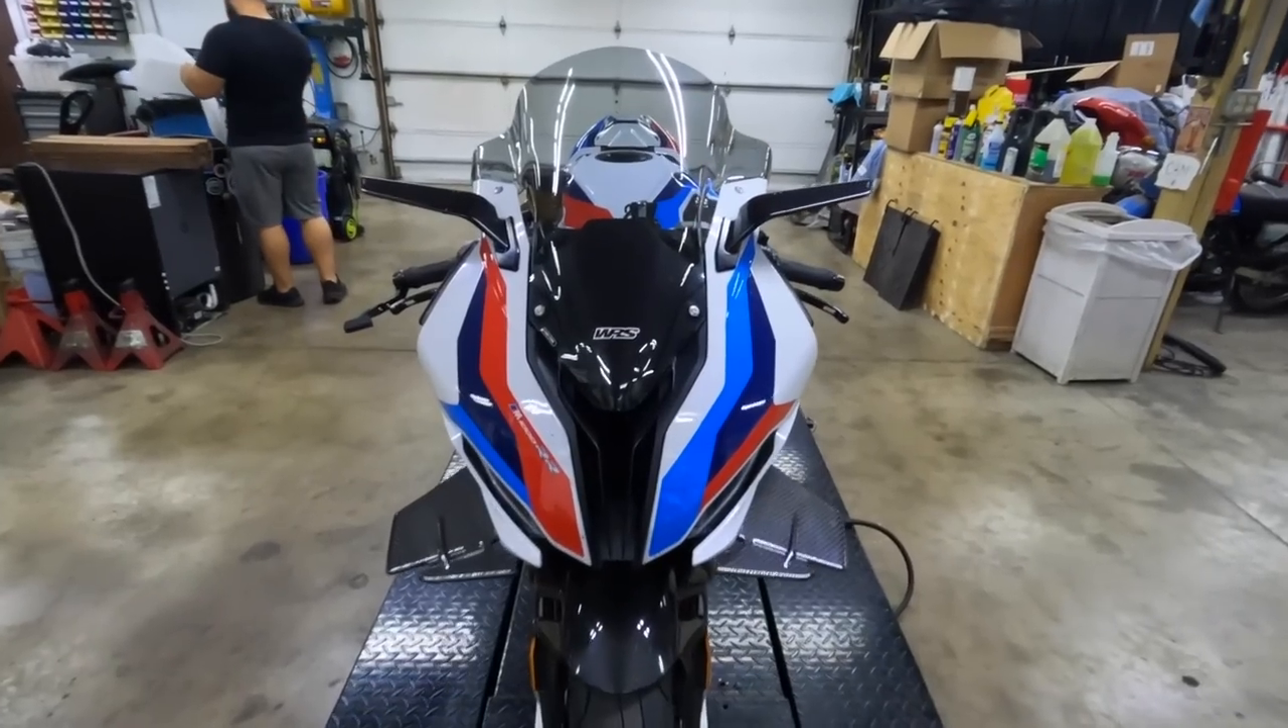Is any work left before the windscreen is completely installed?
No.